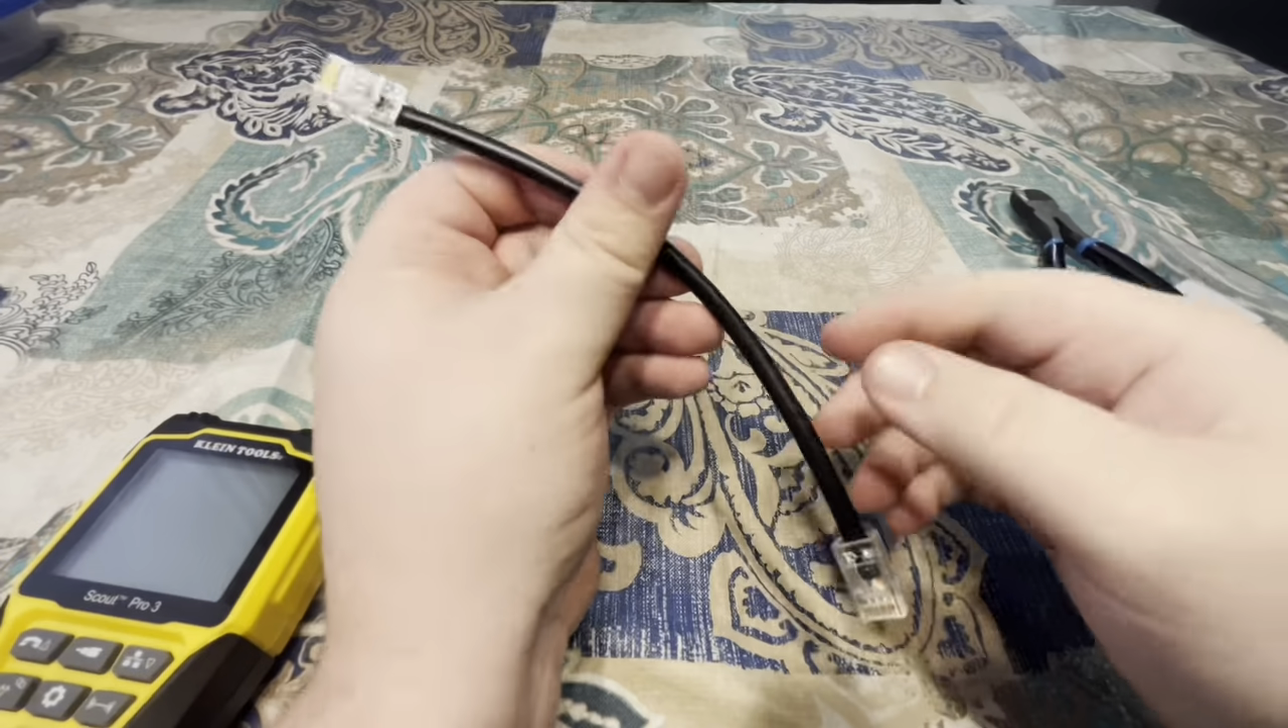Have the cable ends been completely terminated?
Yes.